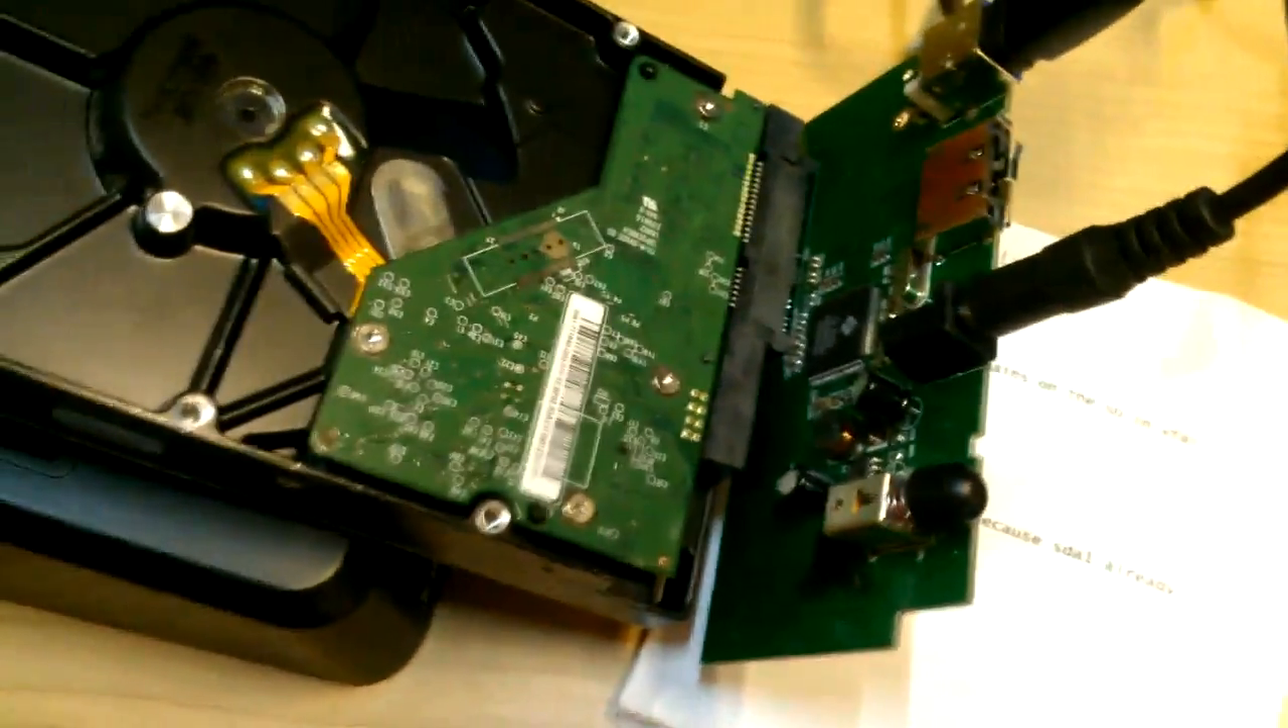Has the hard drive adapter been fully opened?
Yes.